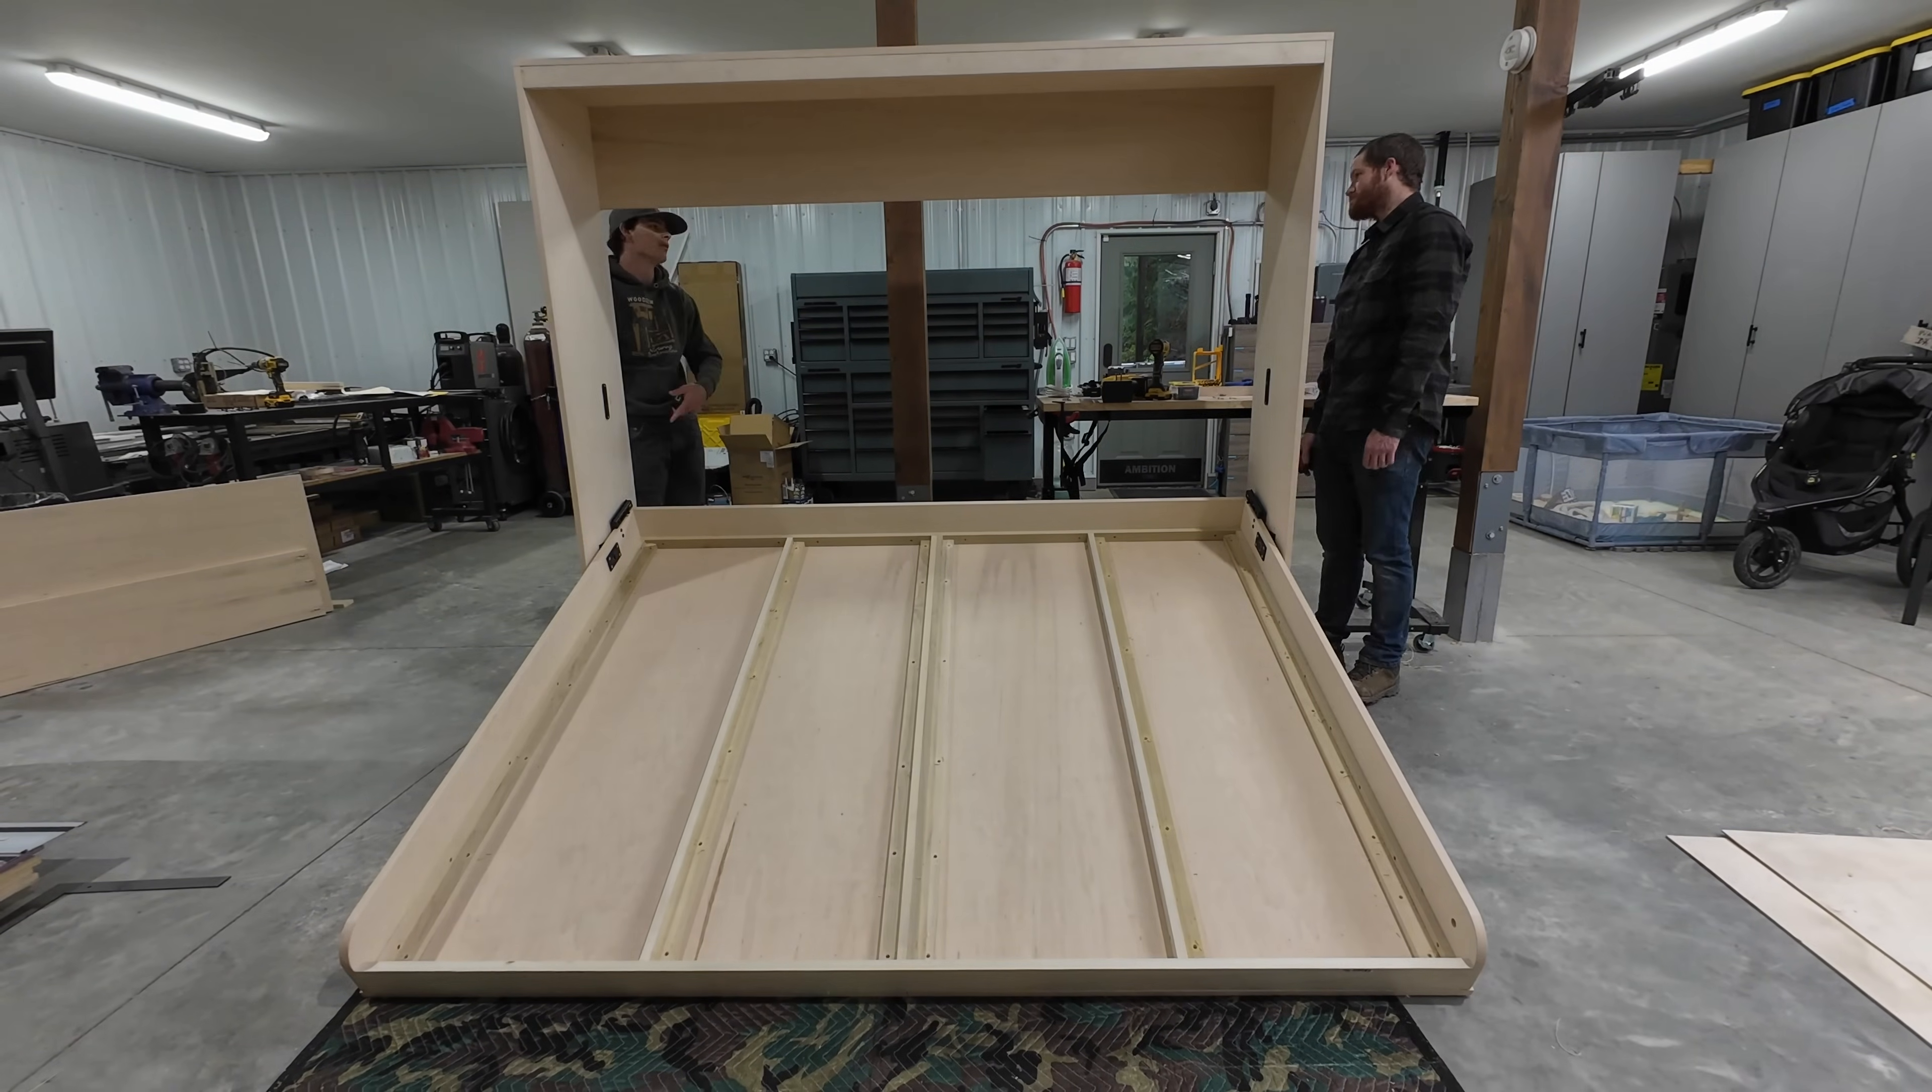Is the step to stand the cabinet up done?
Yes.